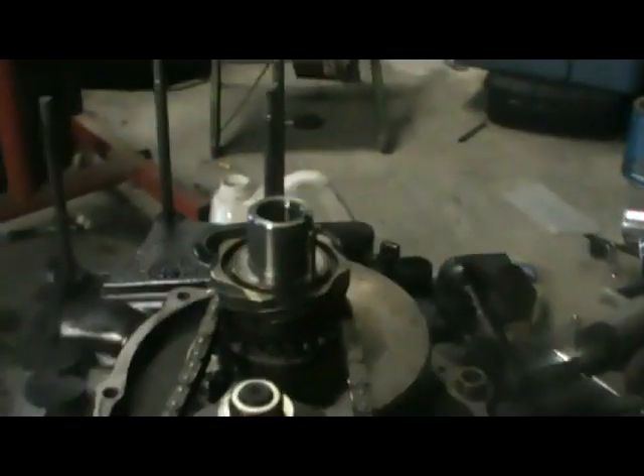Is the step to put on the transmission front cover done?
No.